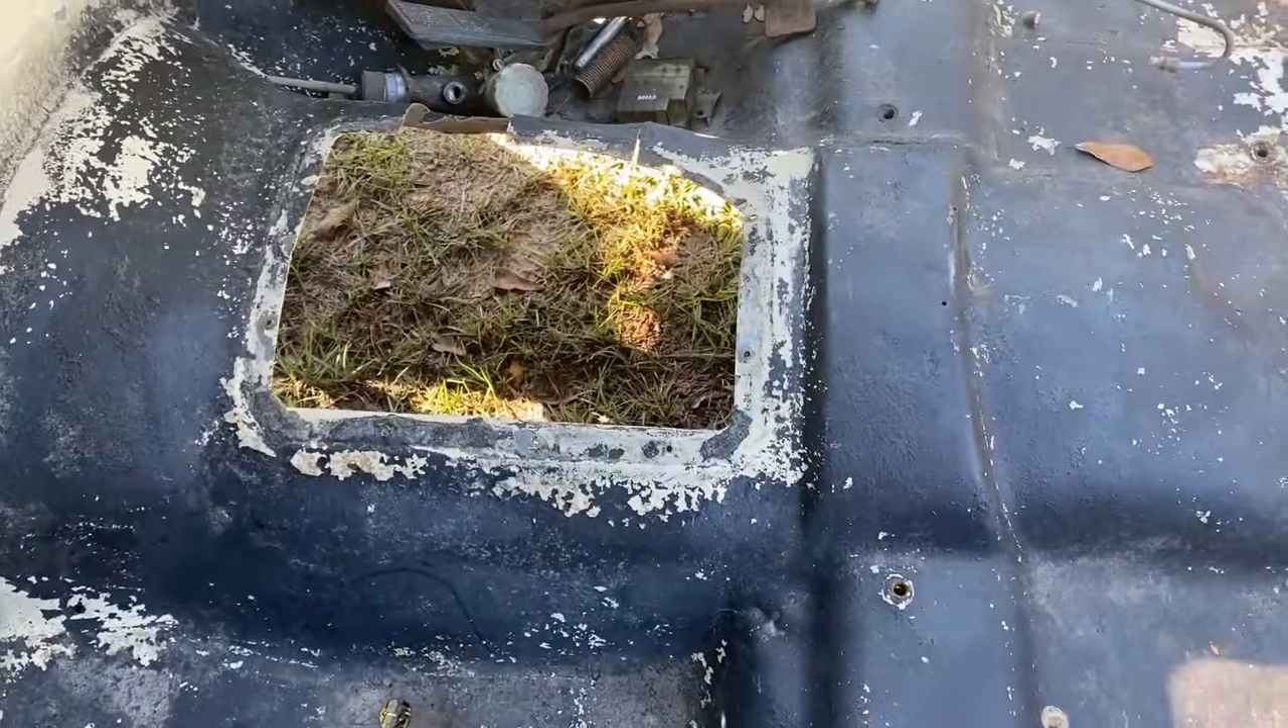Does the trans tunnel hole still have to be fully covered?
Yes.